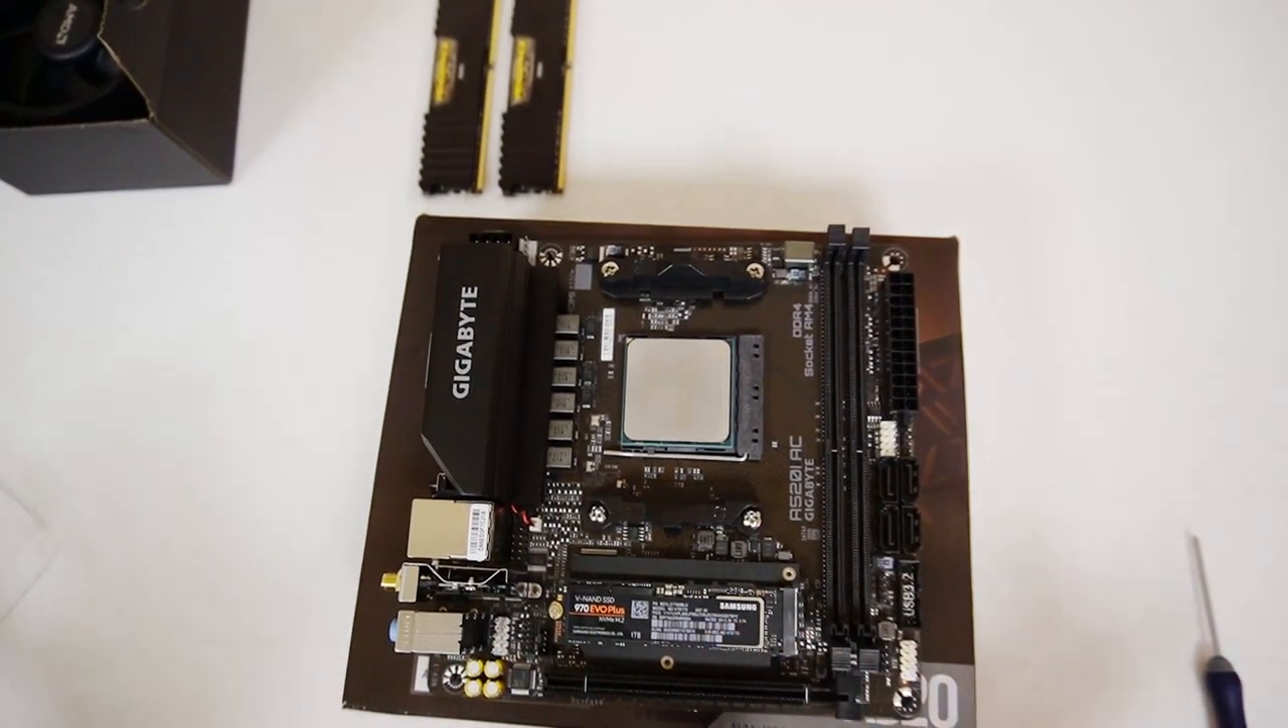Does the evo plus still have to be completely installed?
No.